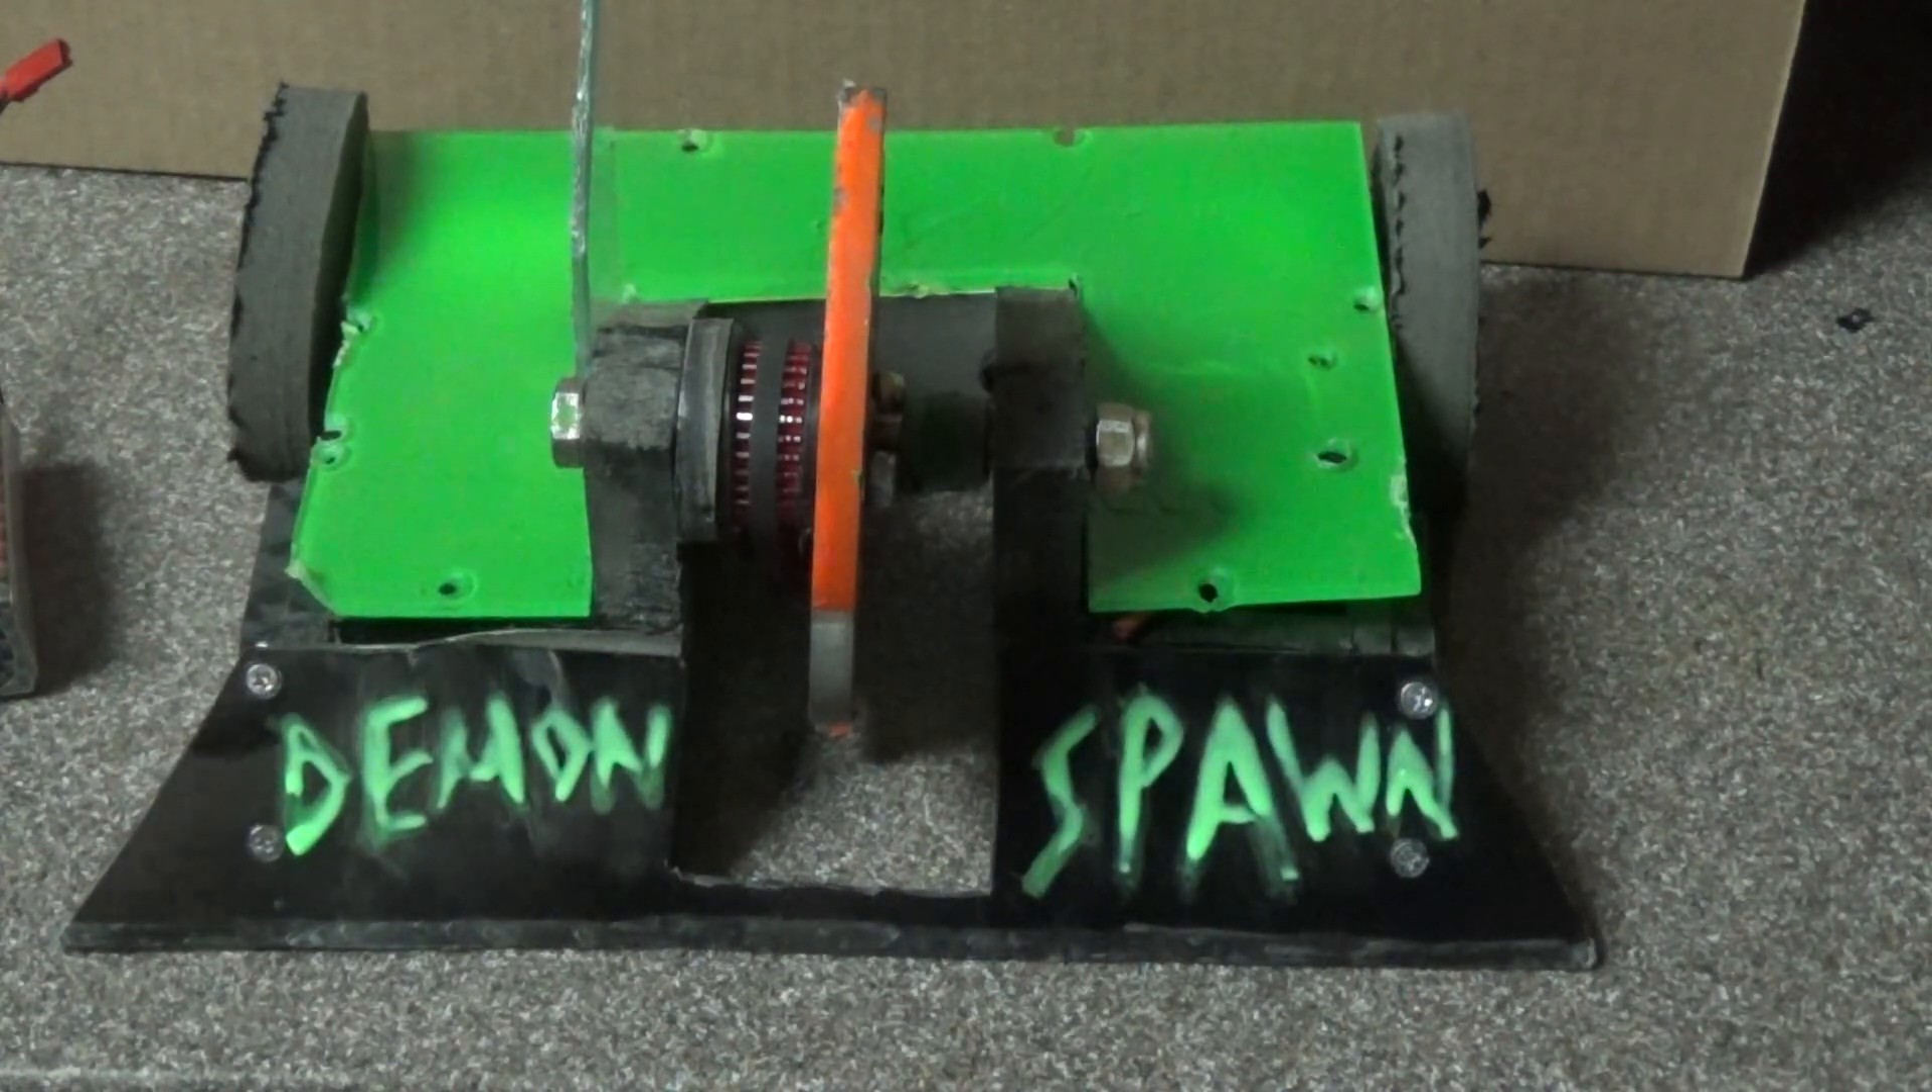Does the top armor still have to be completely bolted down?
Yes.